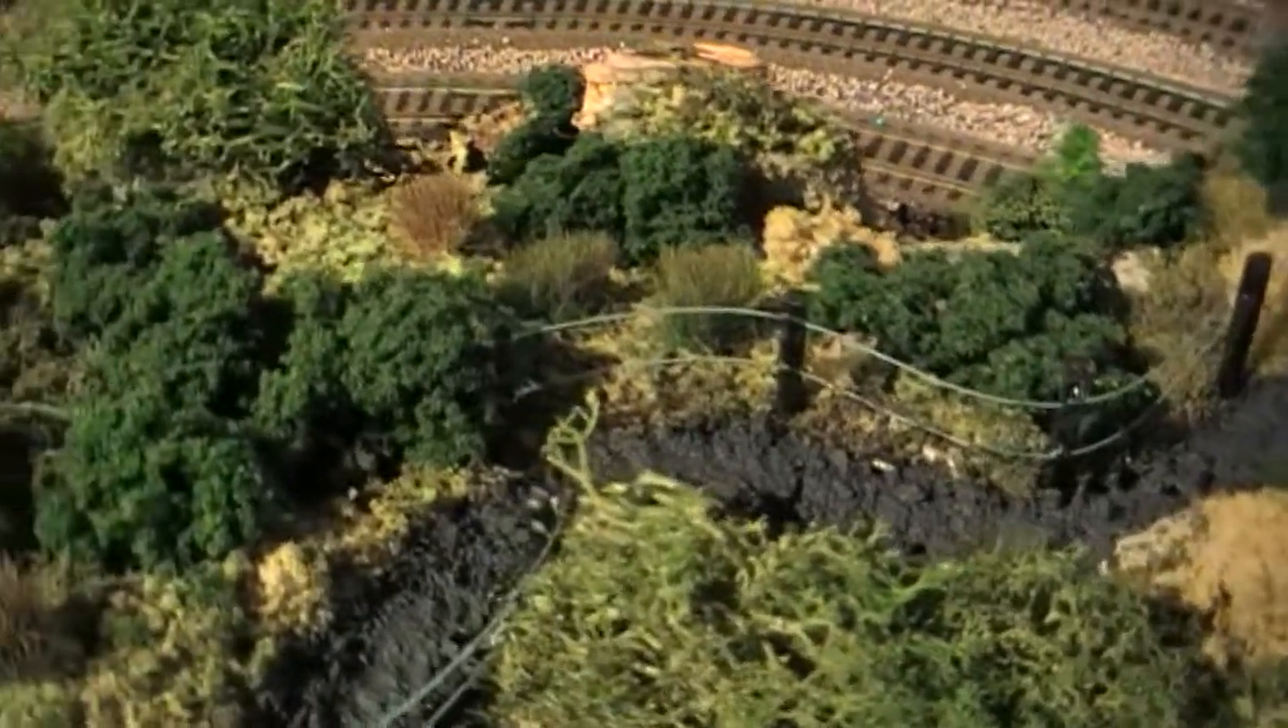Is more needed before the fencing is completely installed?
No.